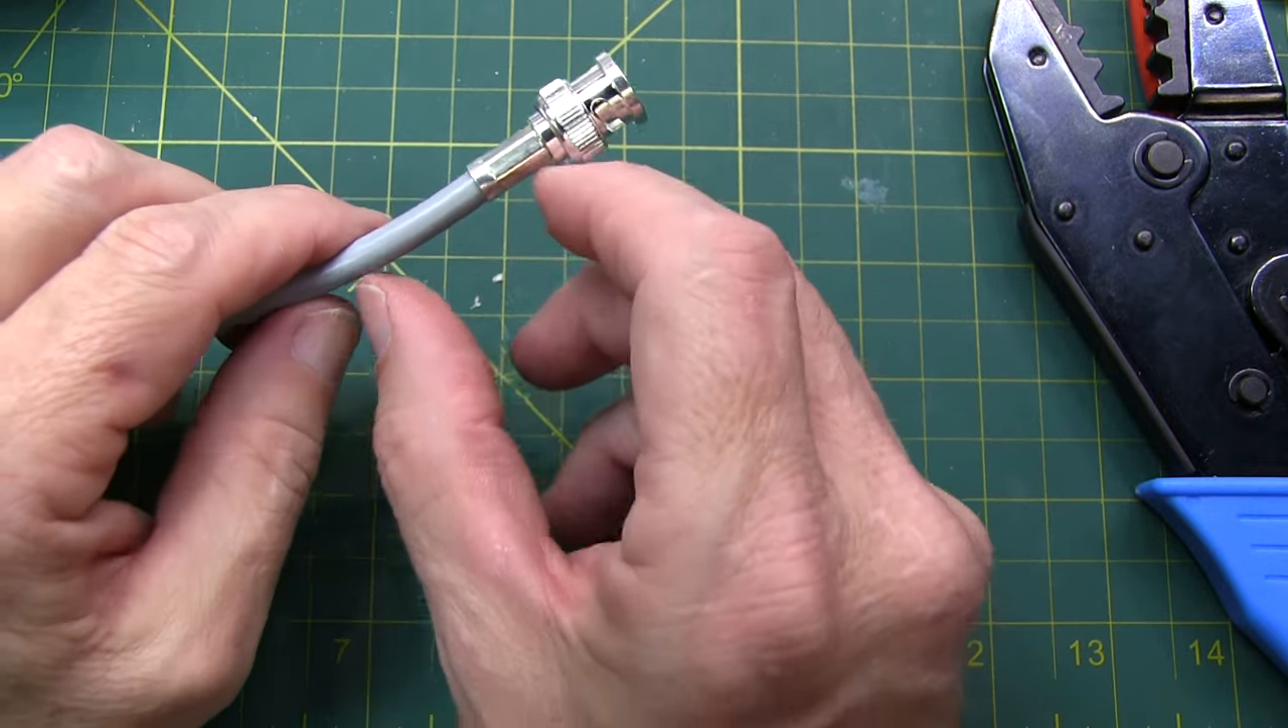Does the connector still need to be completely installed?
No.